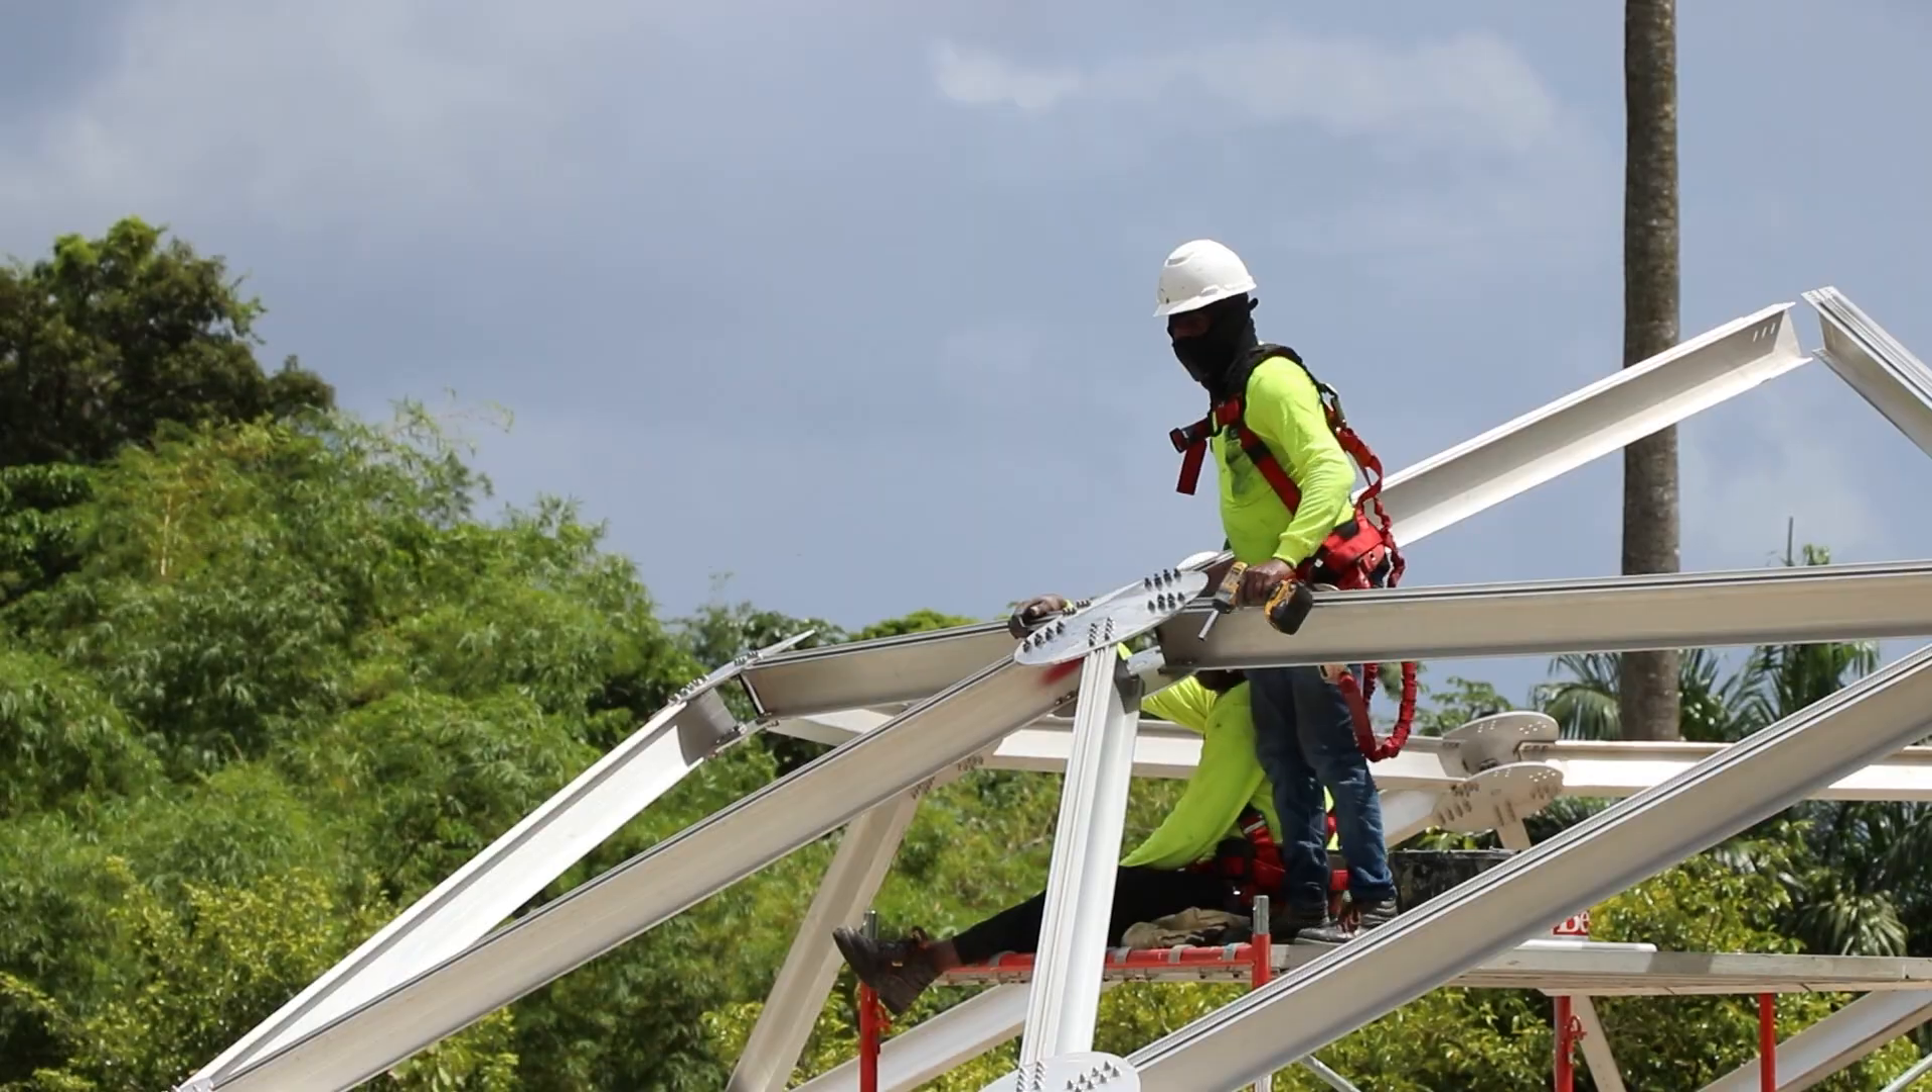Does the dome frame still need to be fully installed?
Yes.